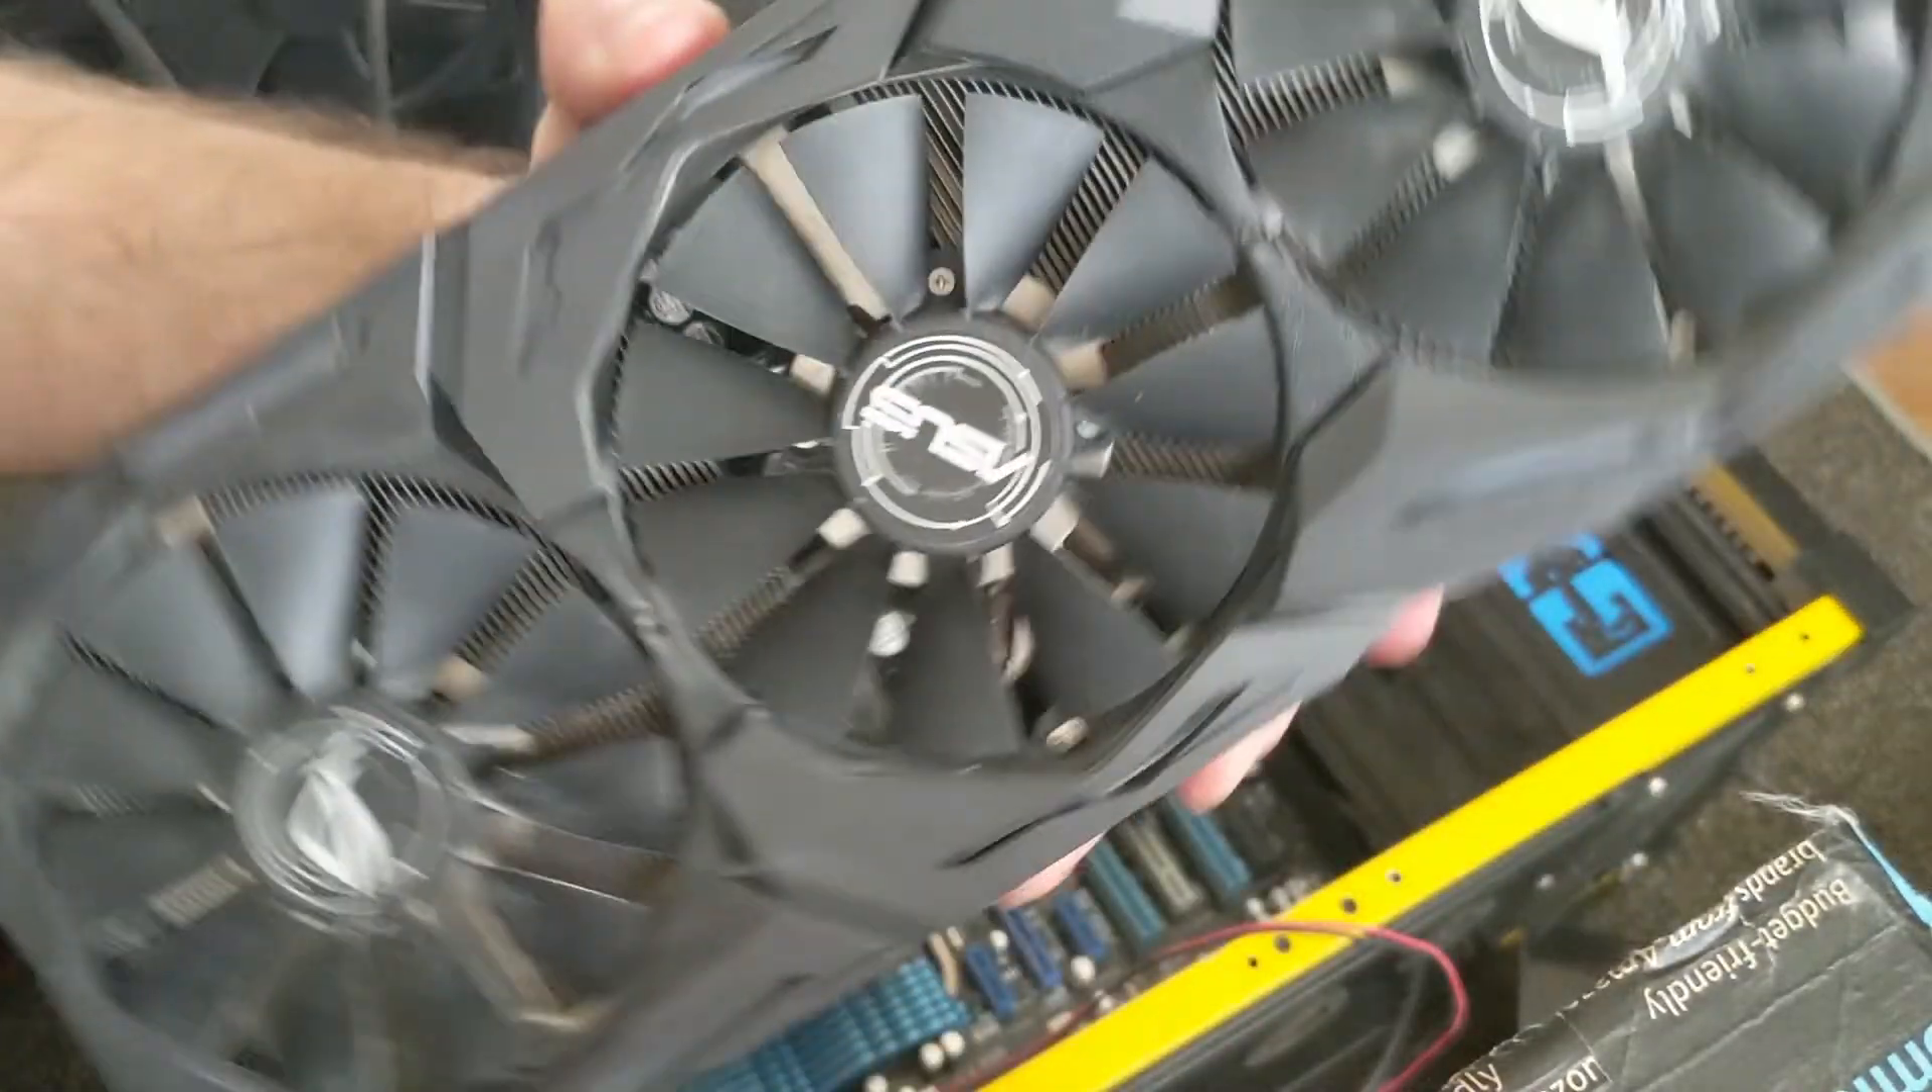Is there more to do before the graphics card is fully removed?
No.